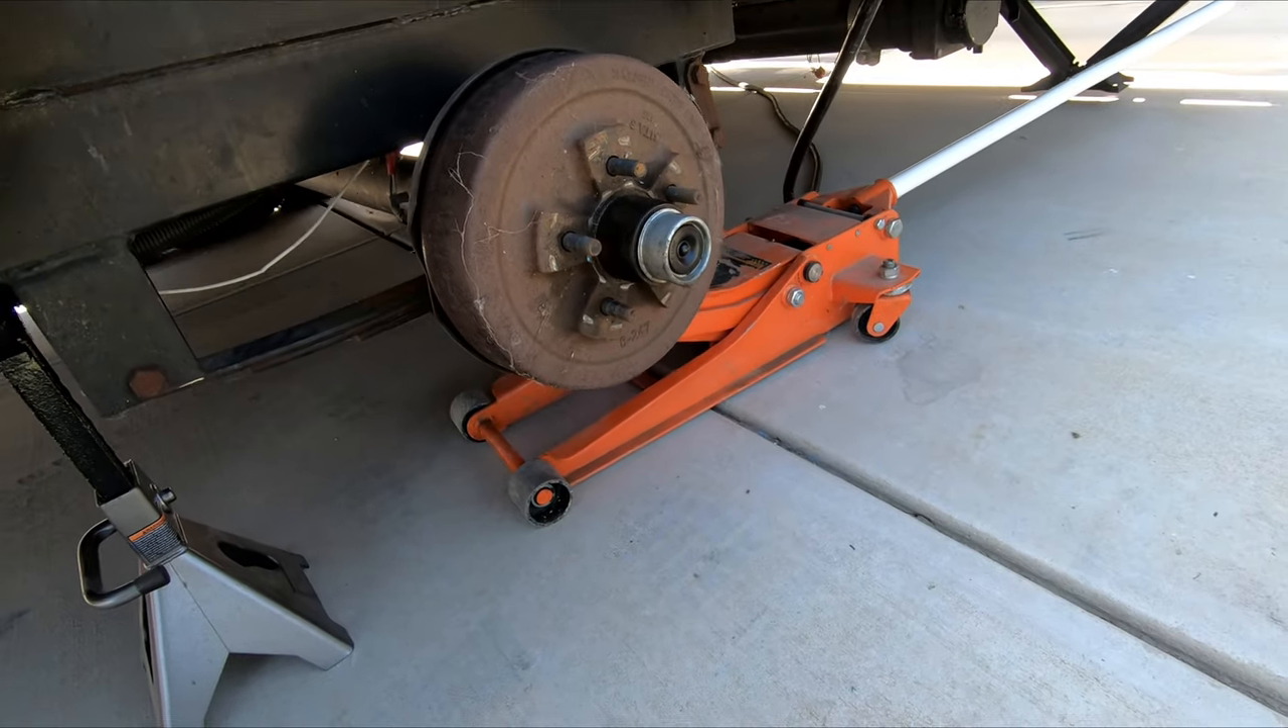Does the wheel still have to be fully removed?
No.